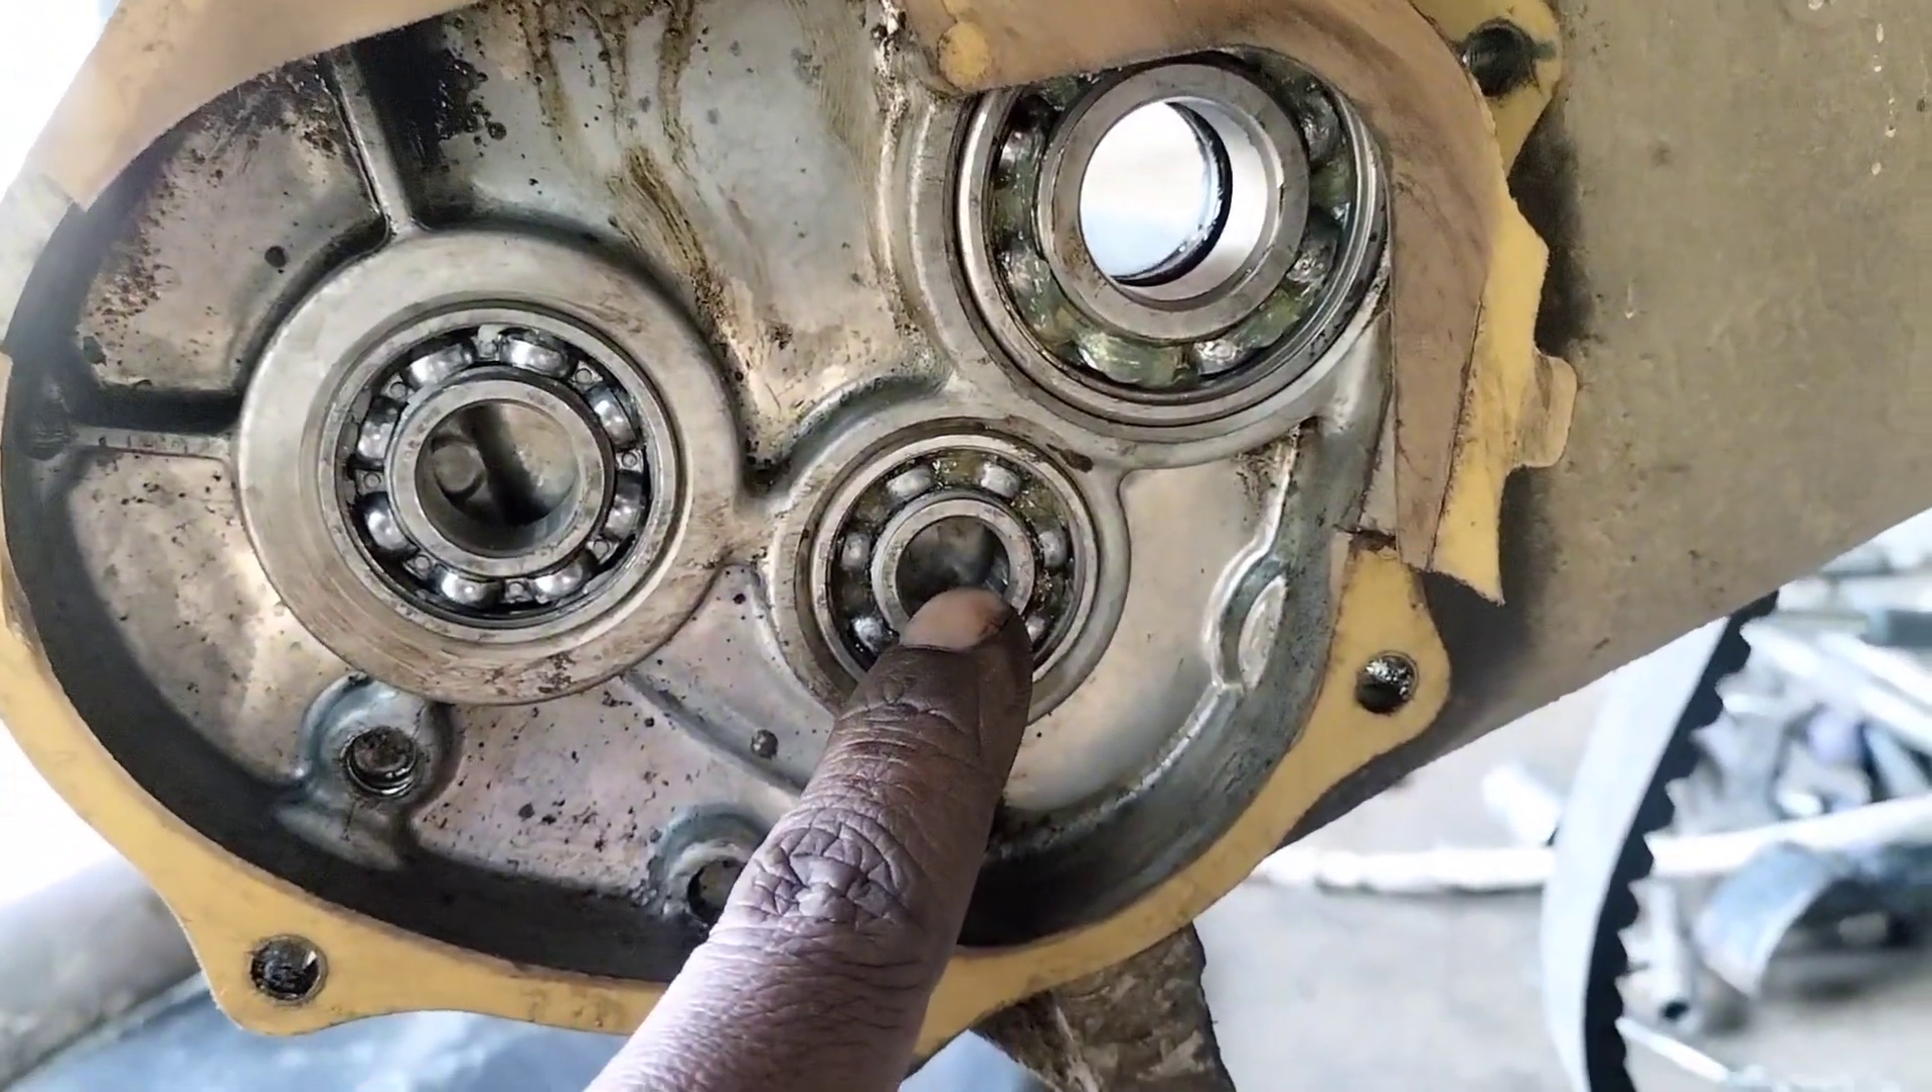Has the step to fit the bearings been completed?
Yes.